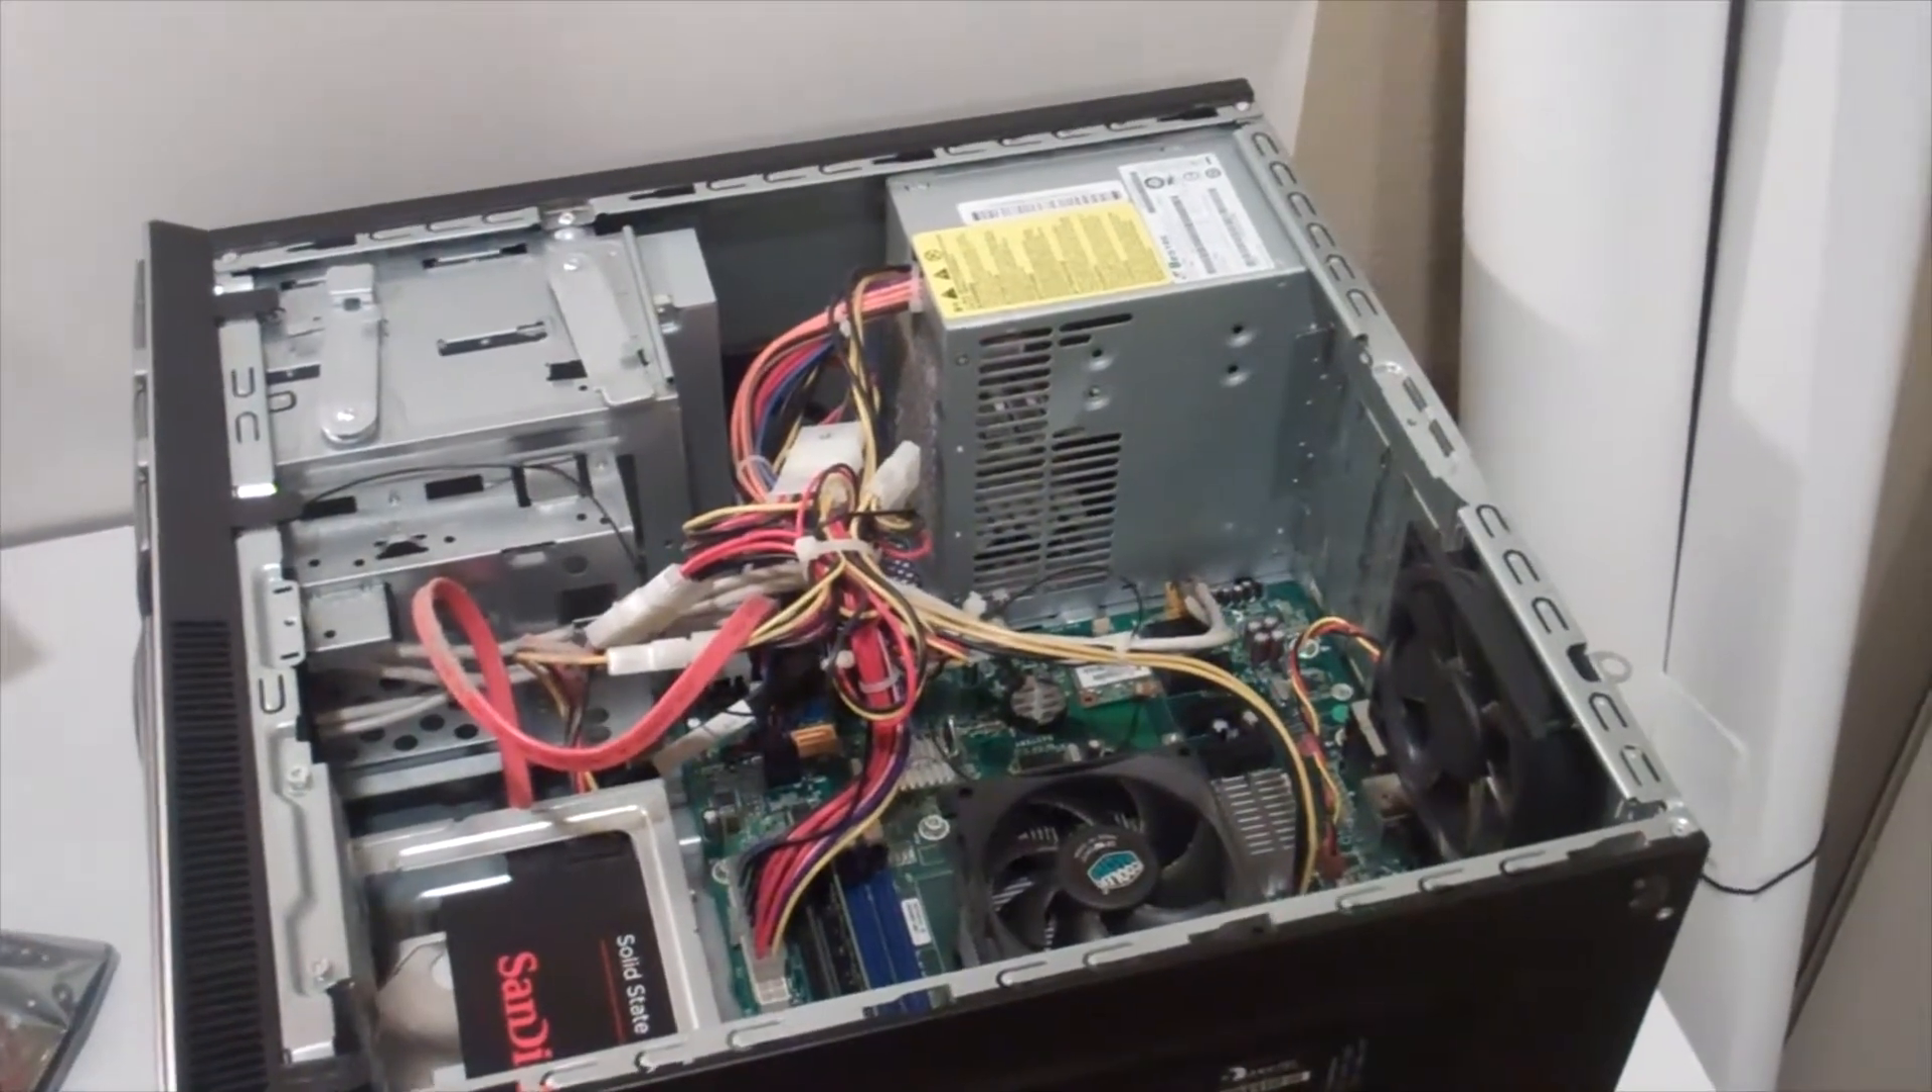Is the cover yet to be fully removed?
No.